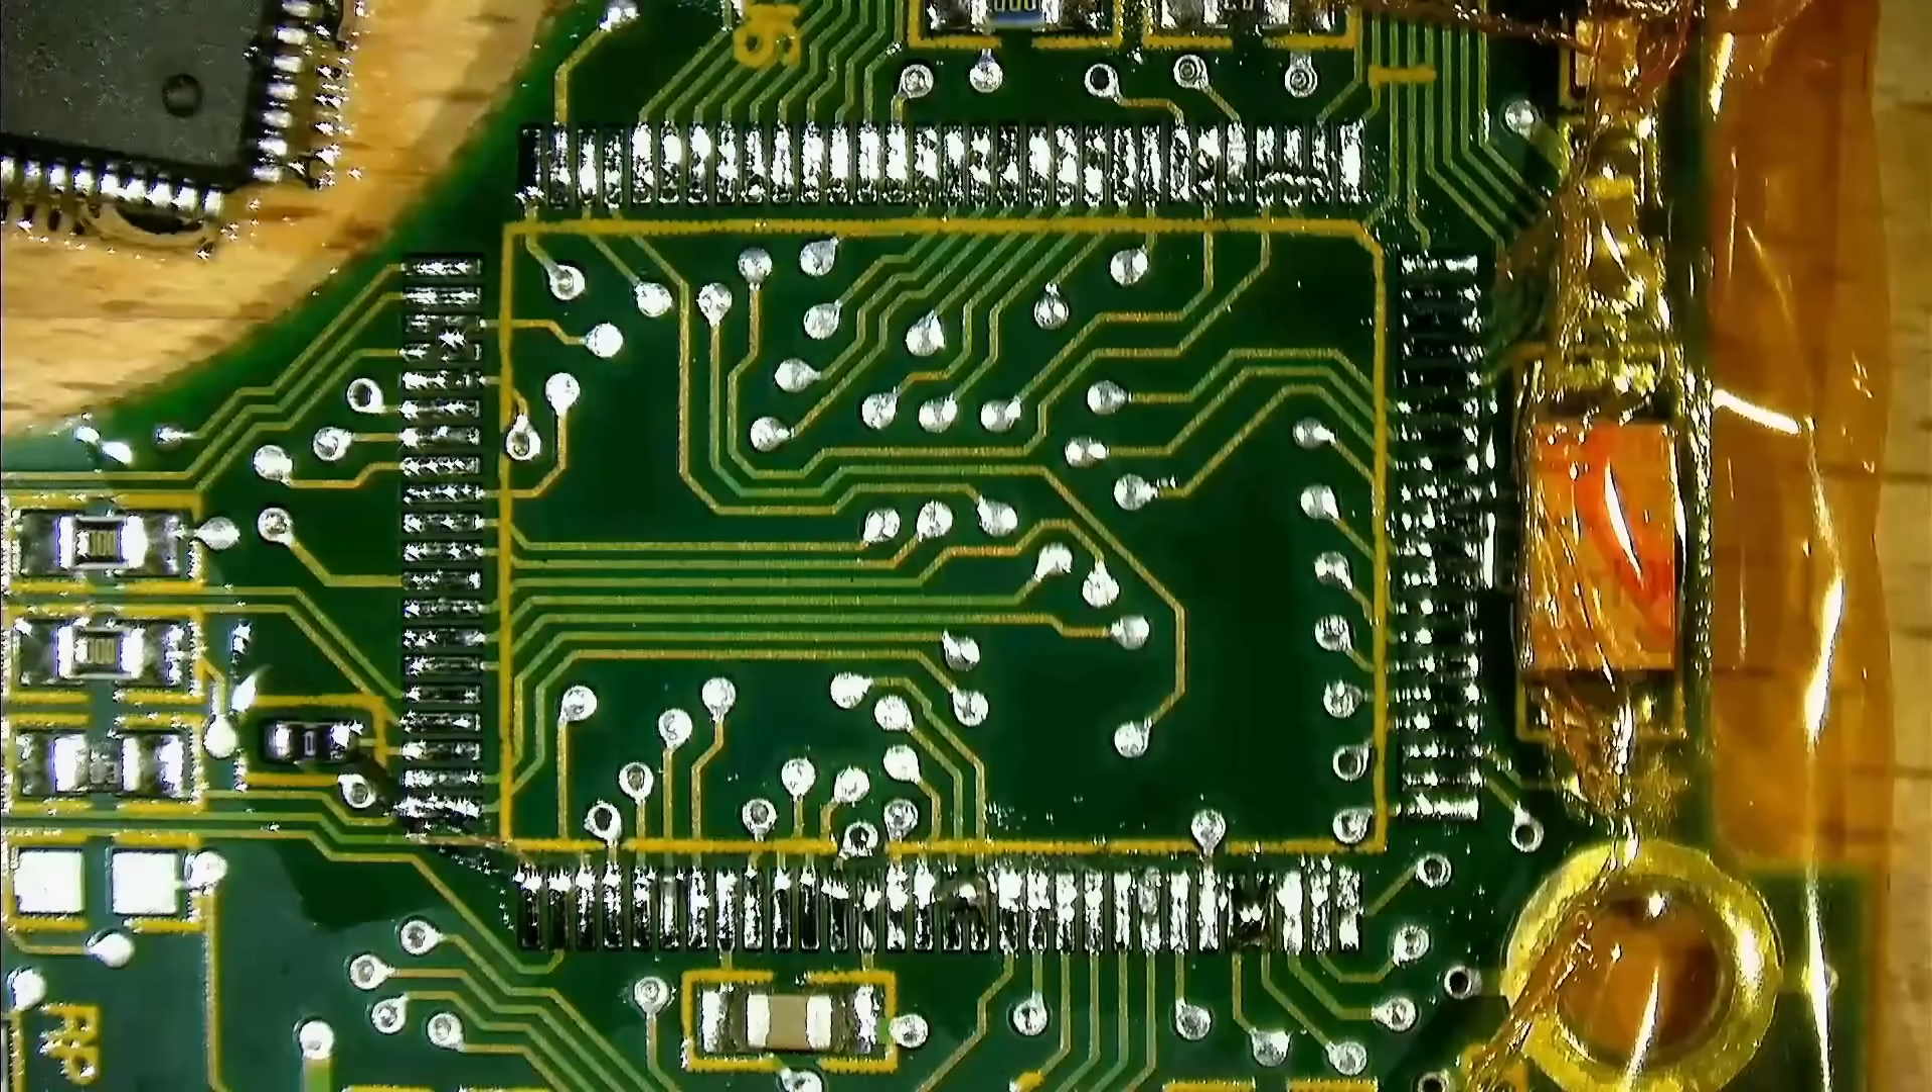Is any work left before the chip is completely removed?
No.